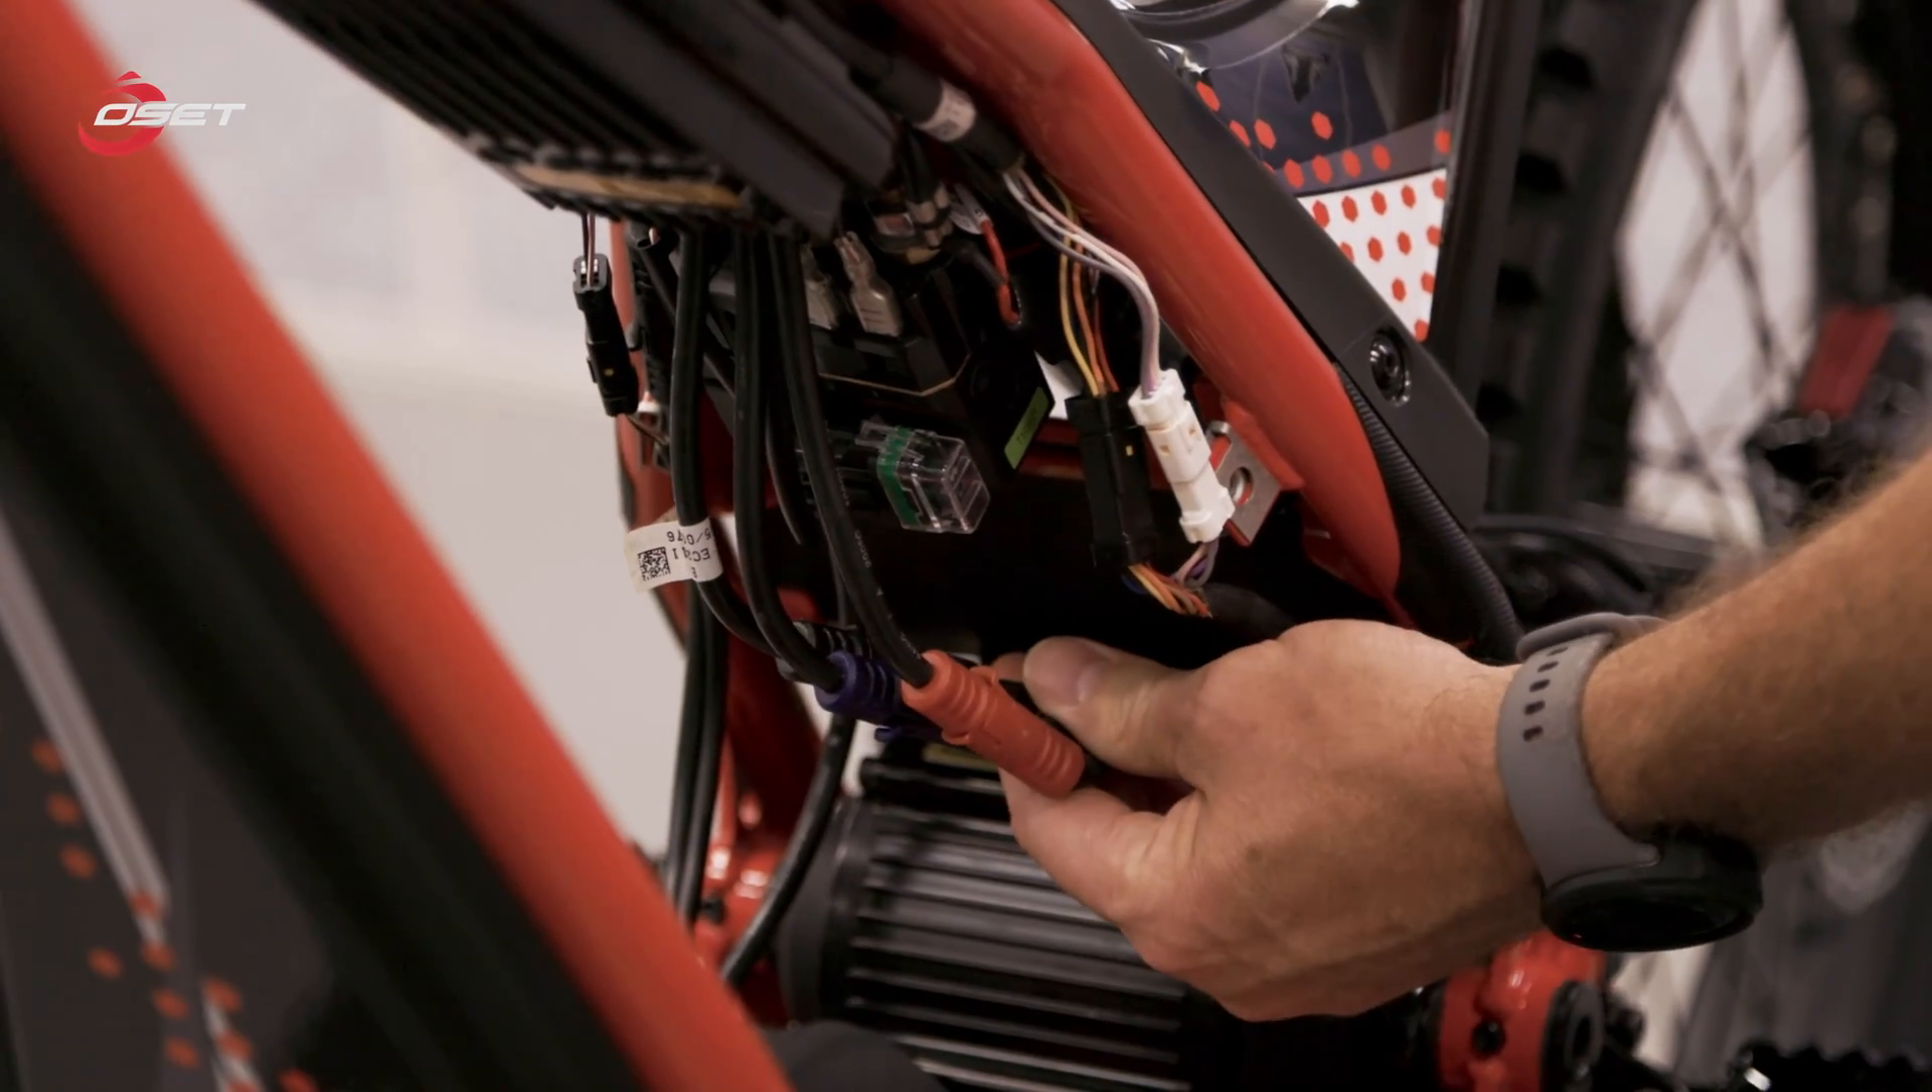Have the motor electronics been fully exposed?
Yes.